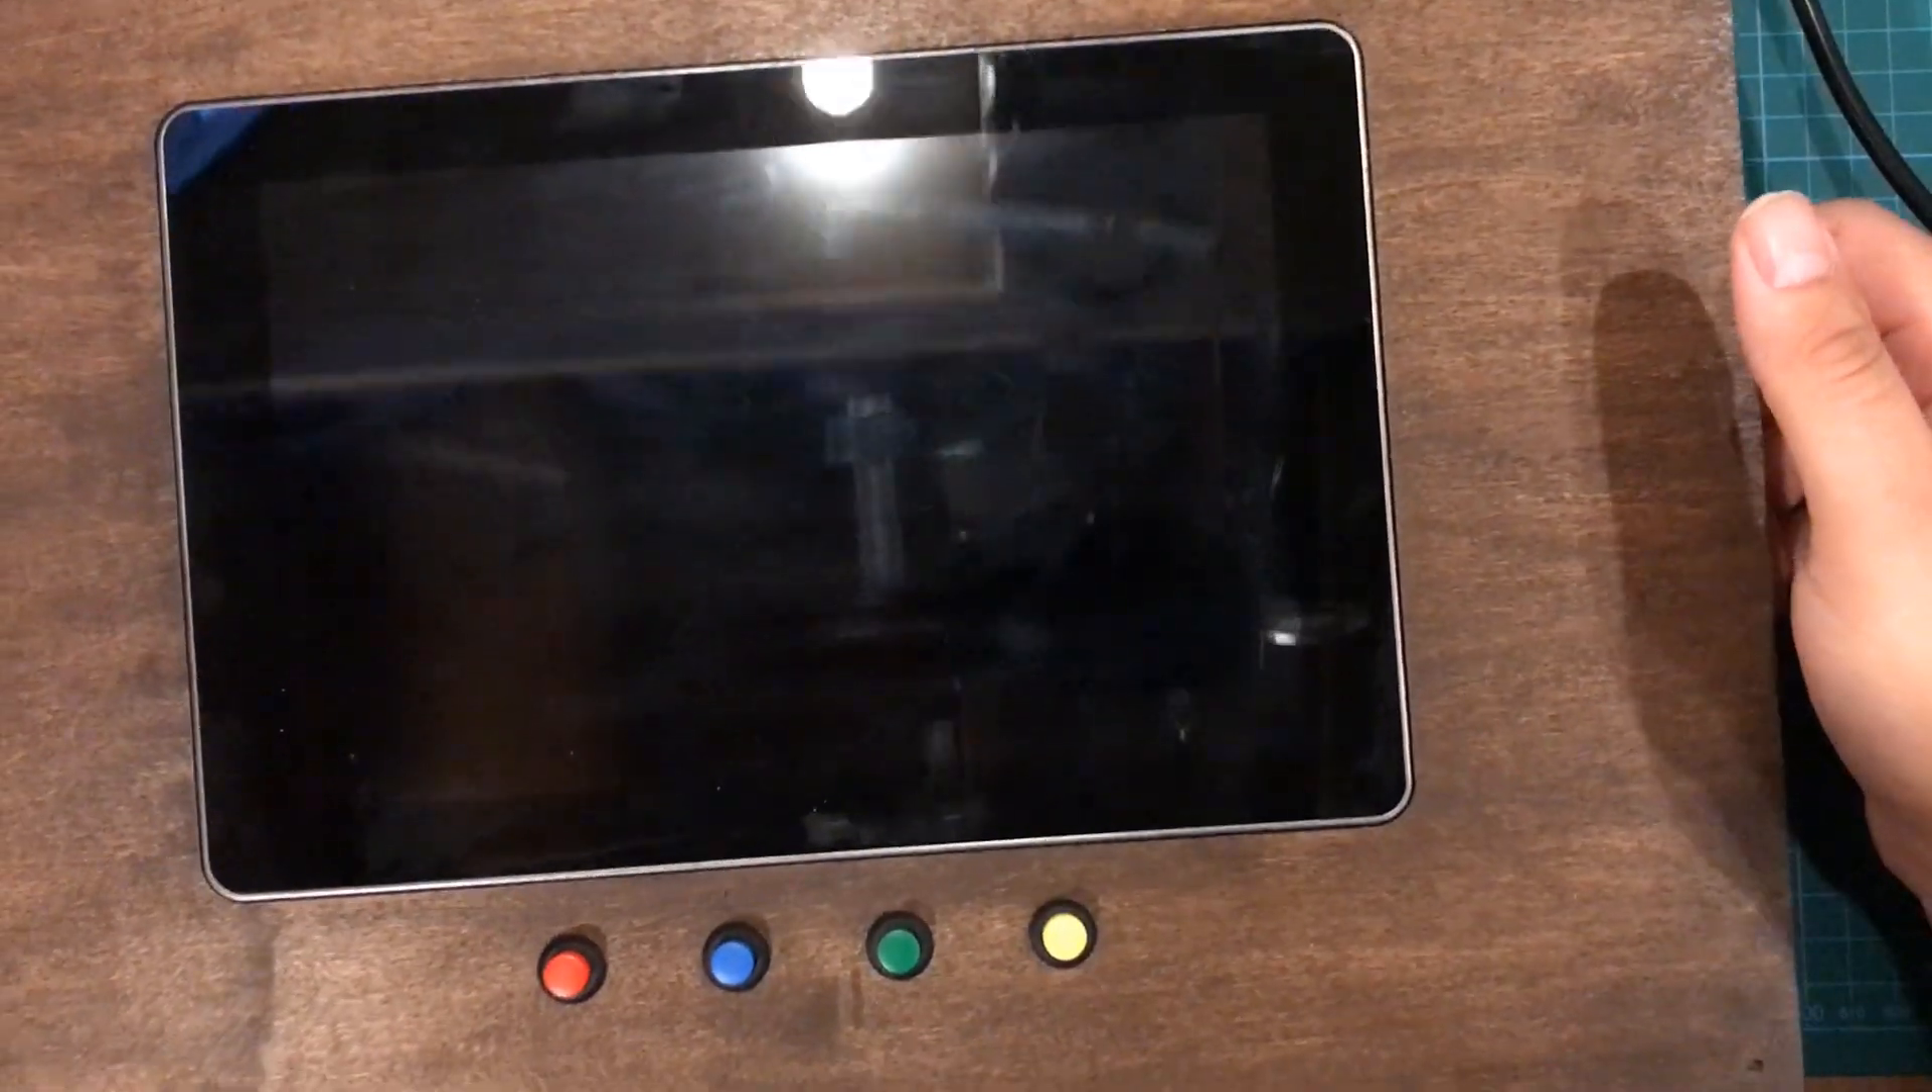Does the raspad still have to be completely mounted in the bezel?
No.